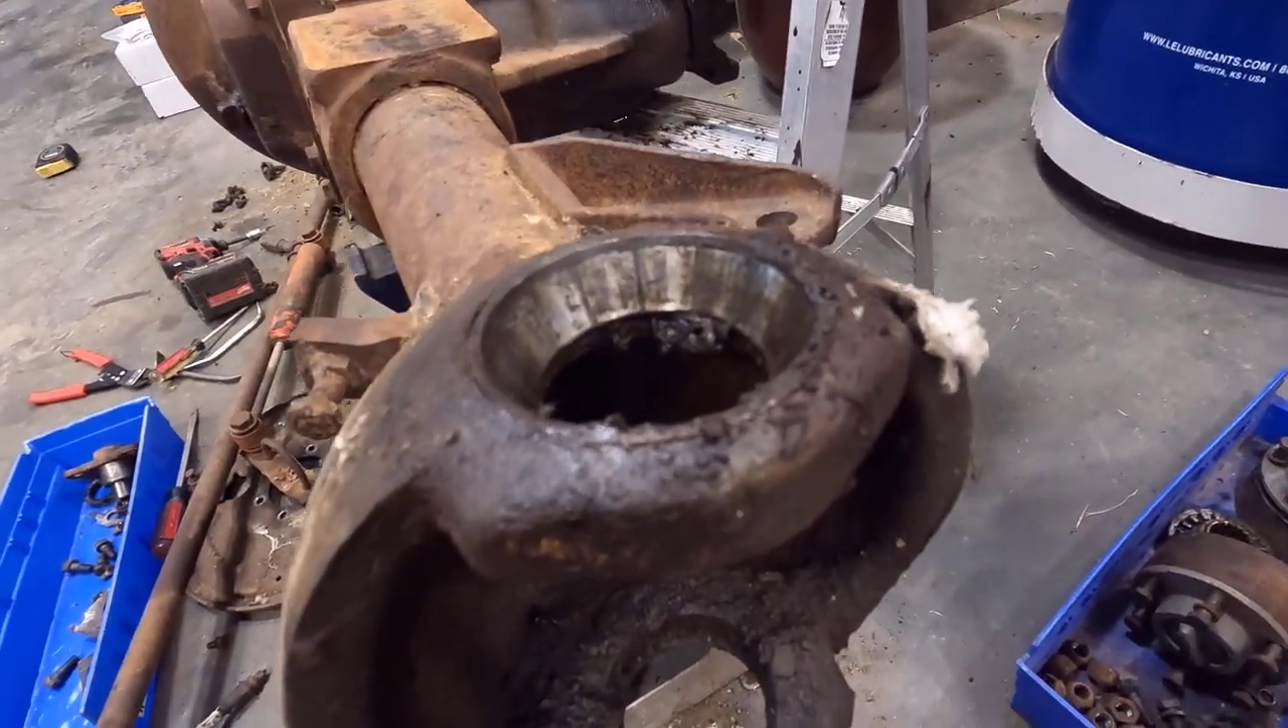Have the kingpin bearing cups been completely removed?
No.